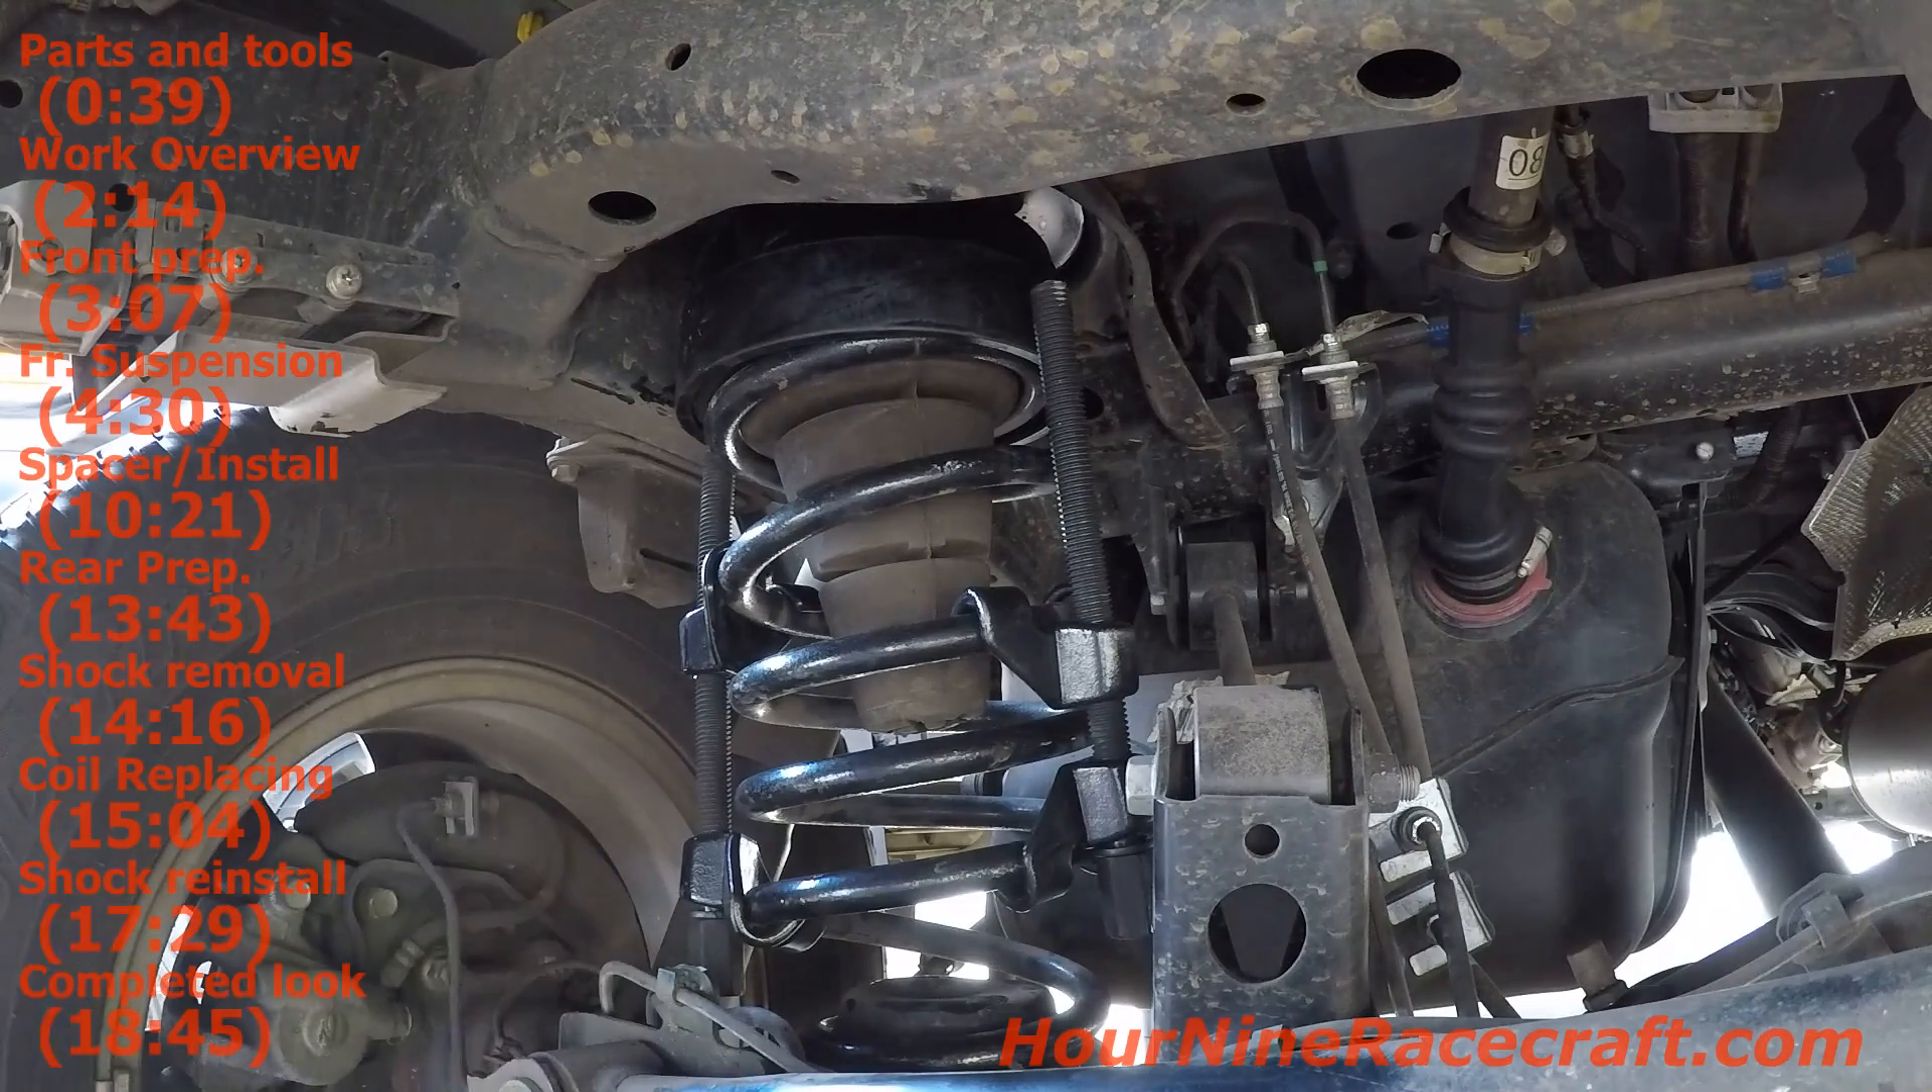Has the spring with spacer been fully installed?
No.